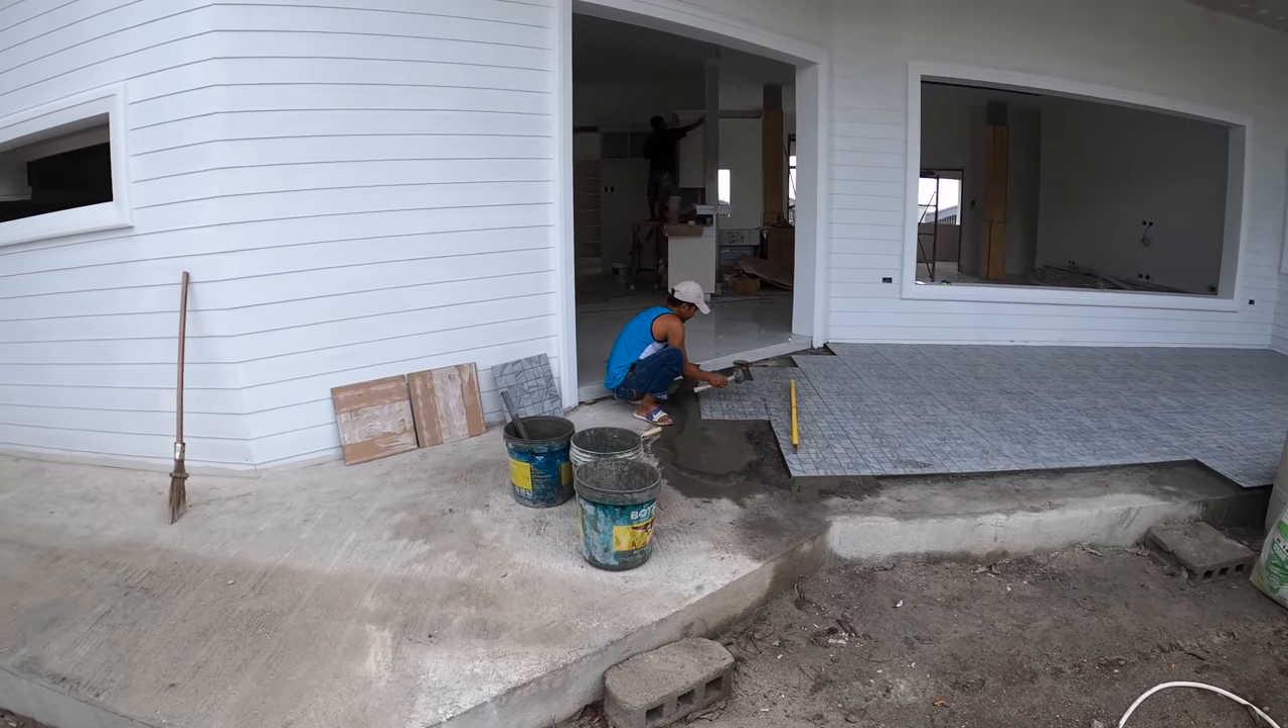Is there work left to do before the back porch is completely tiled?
Yes.